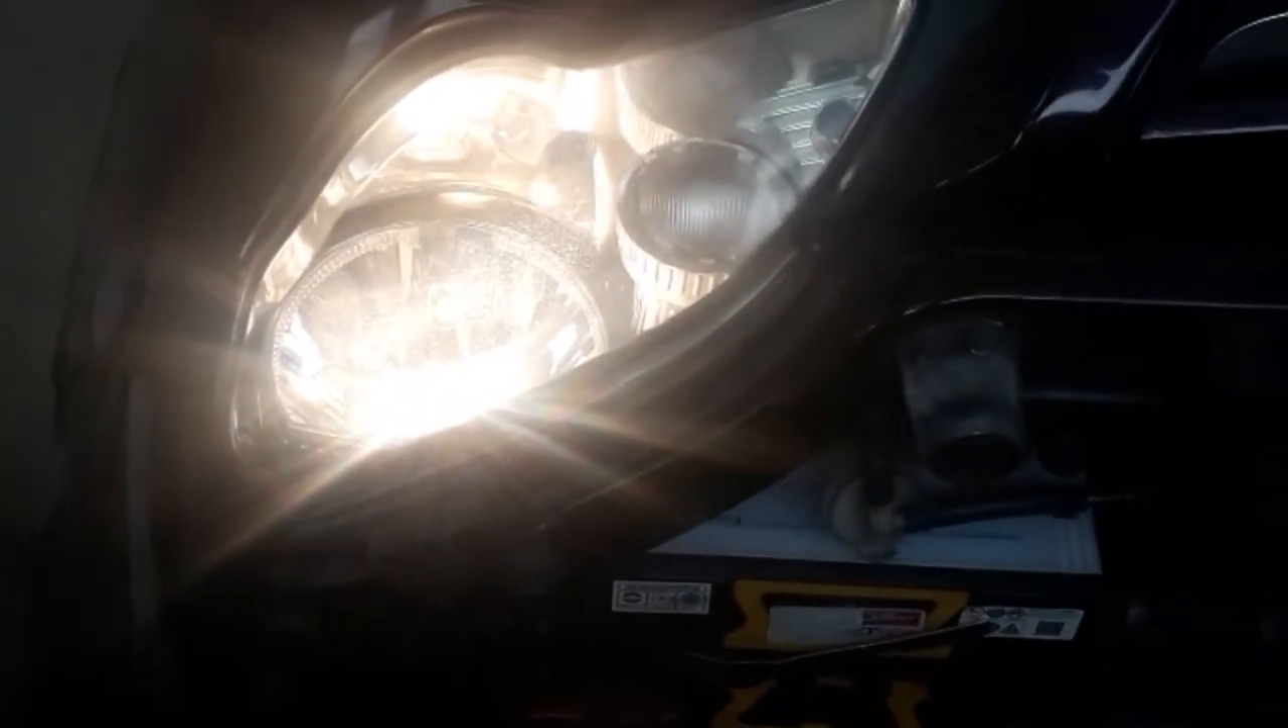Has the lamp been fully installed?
Yes.